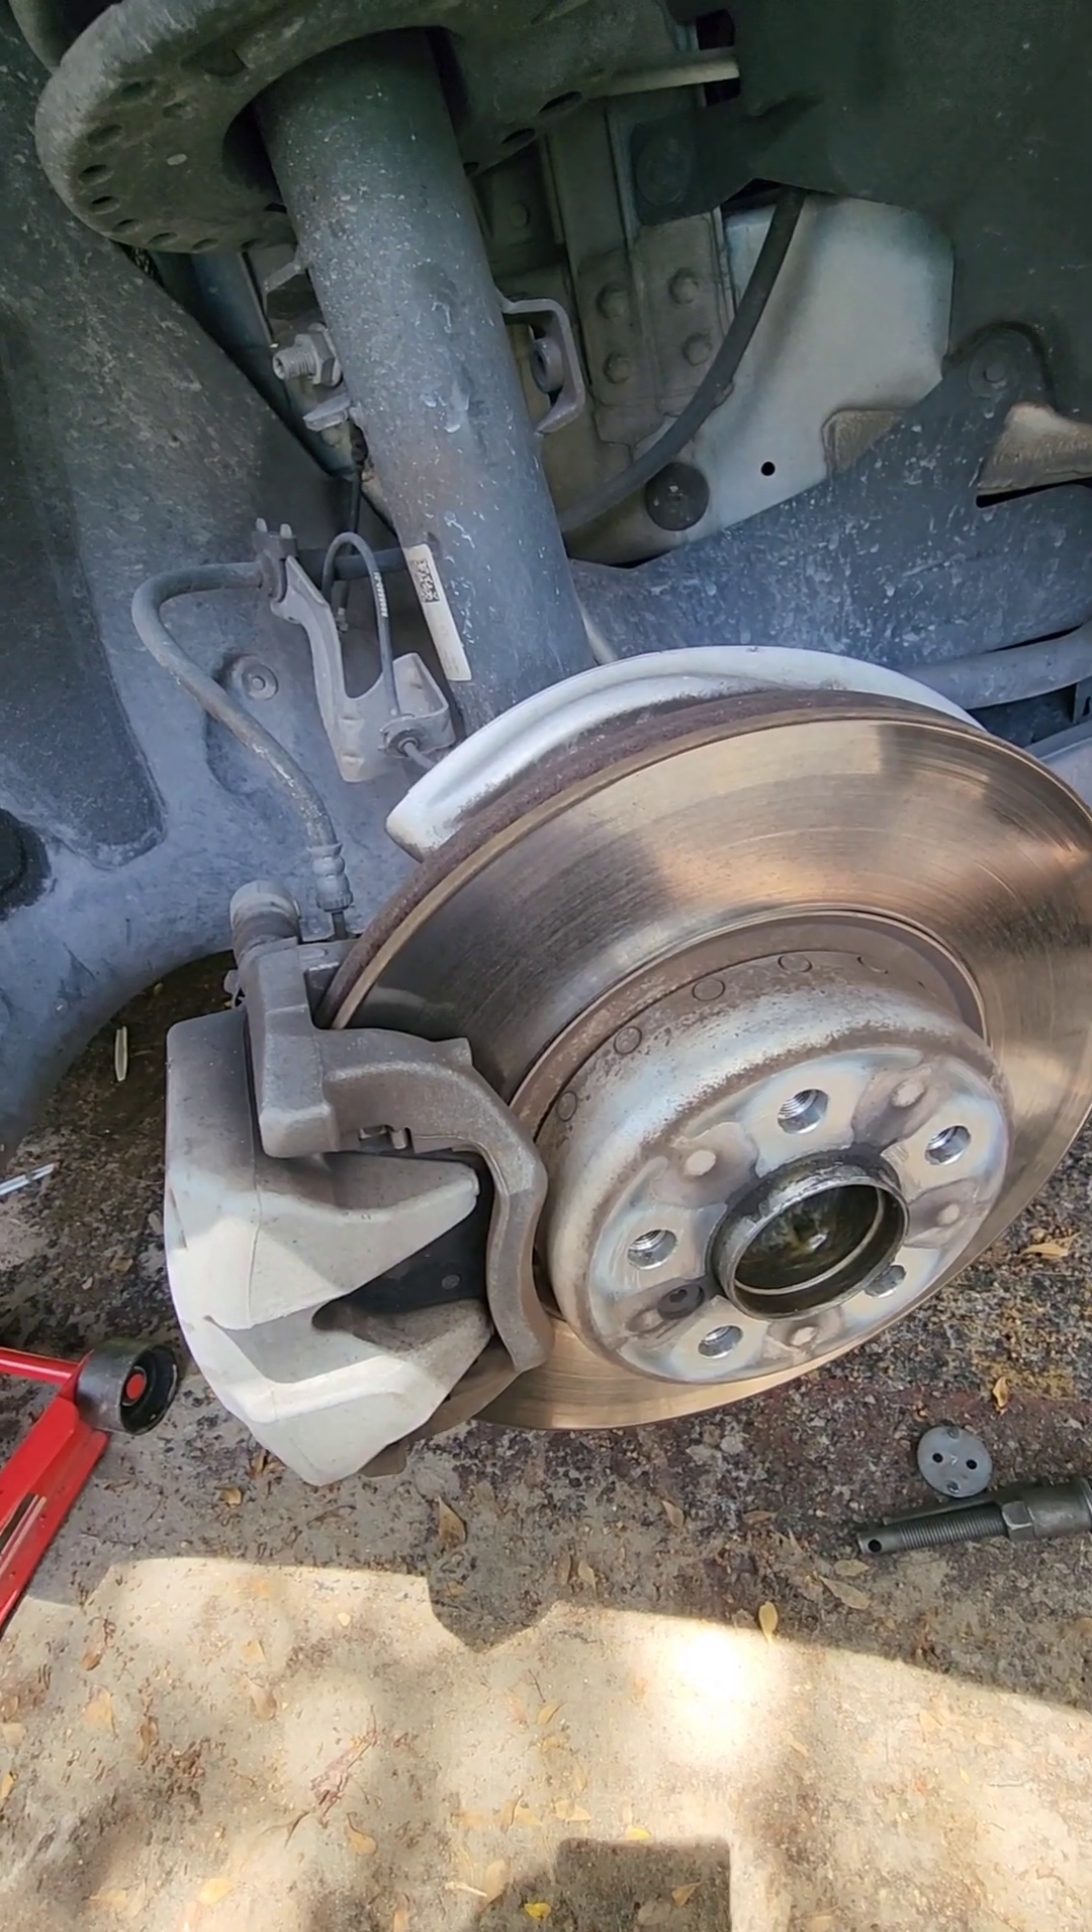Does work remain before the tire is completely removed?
No.